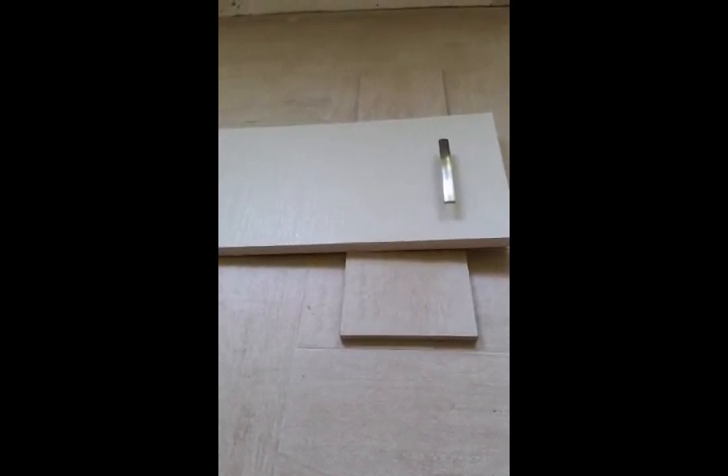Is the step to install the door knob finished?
Yes.